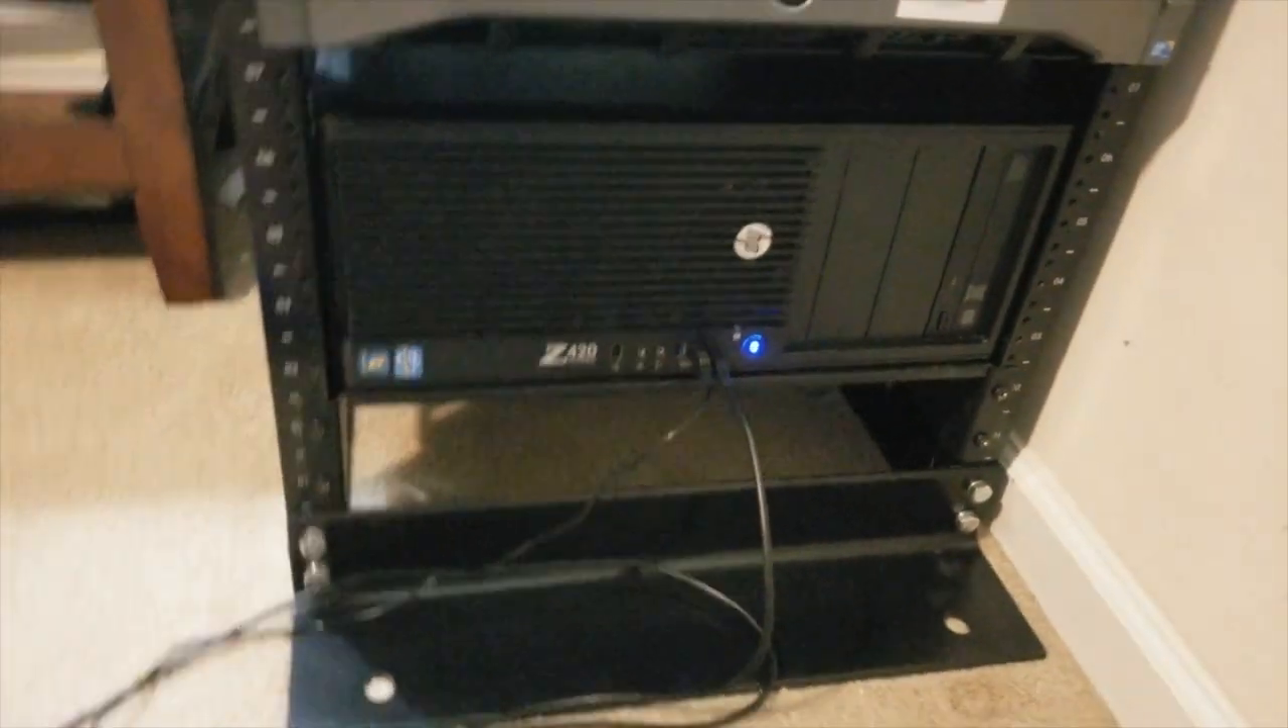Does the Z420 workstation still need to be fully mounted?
No.